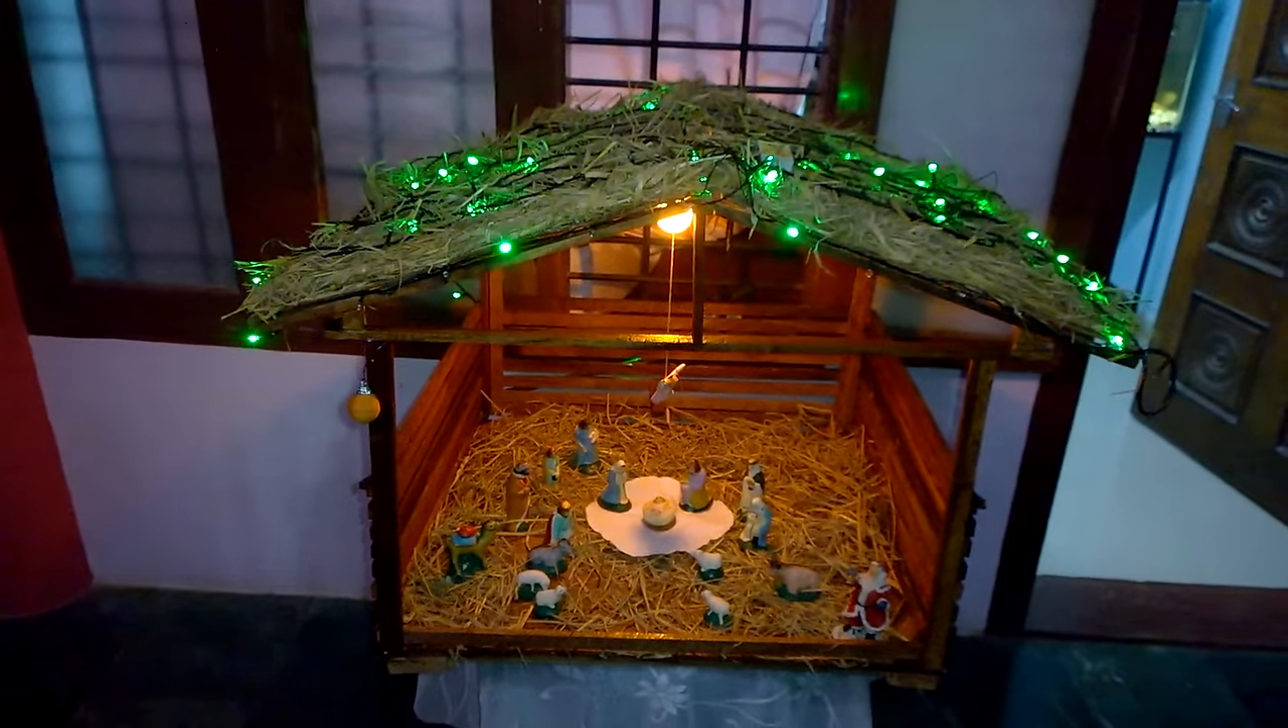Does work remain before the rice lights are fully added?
No.